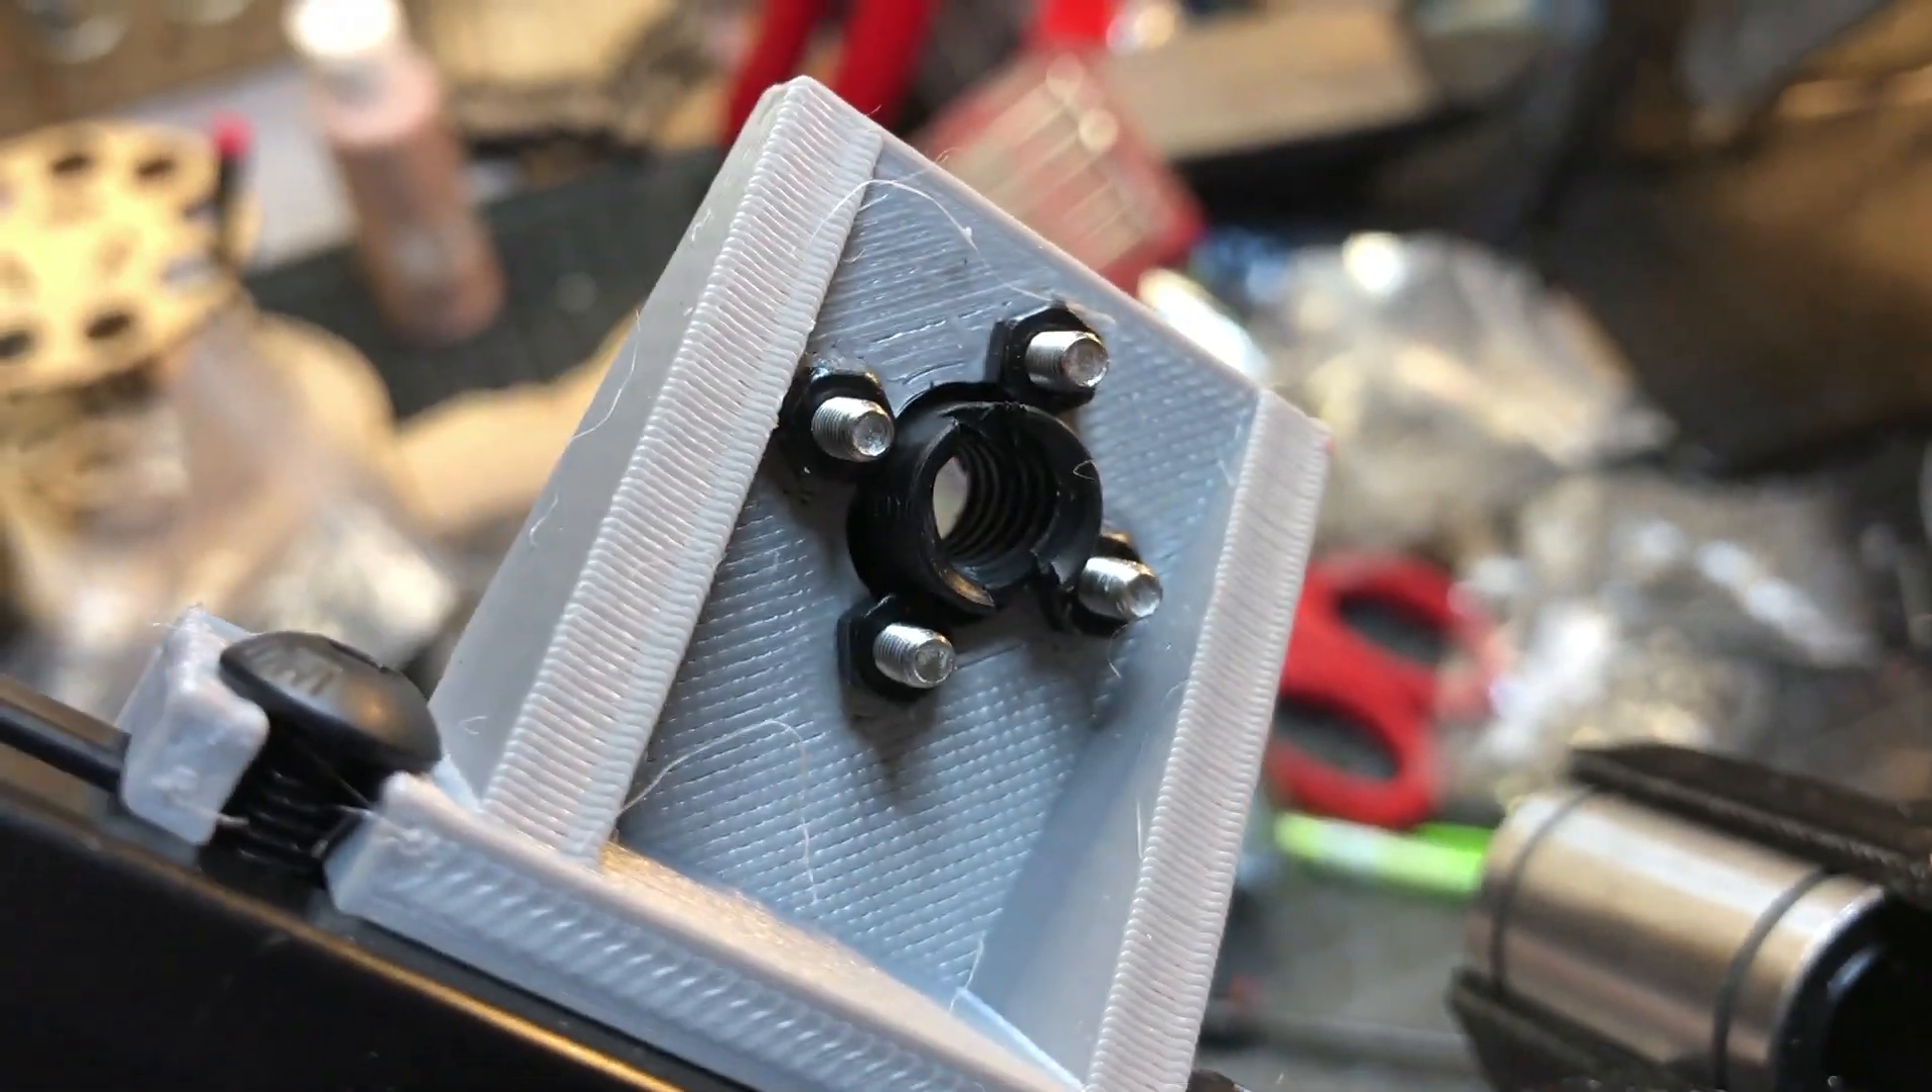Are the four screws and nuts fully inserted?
Yes.